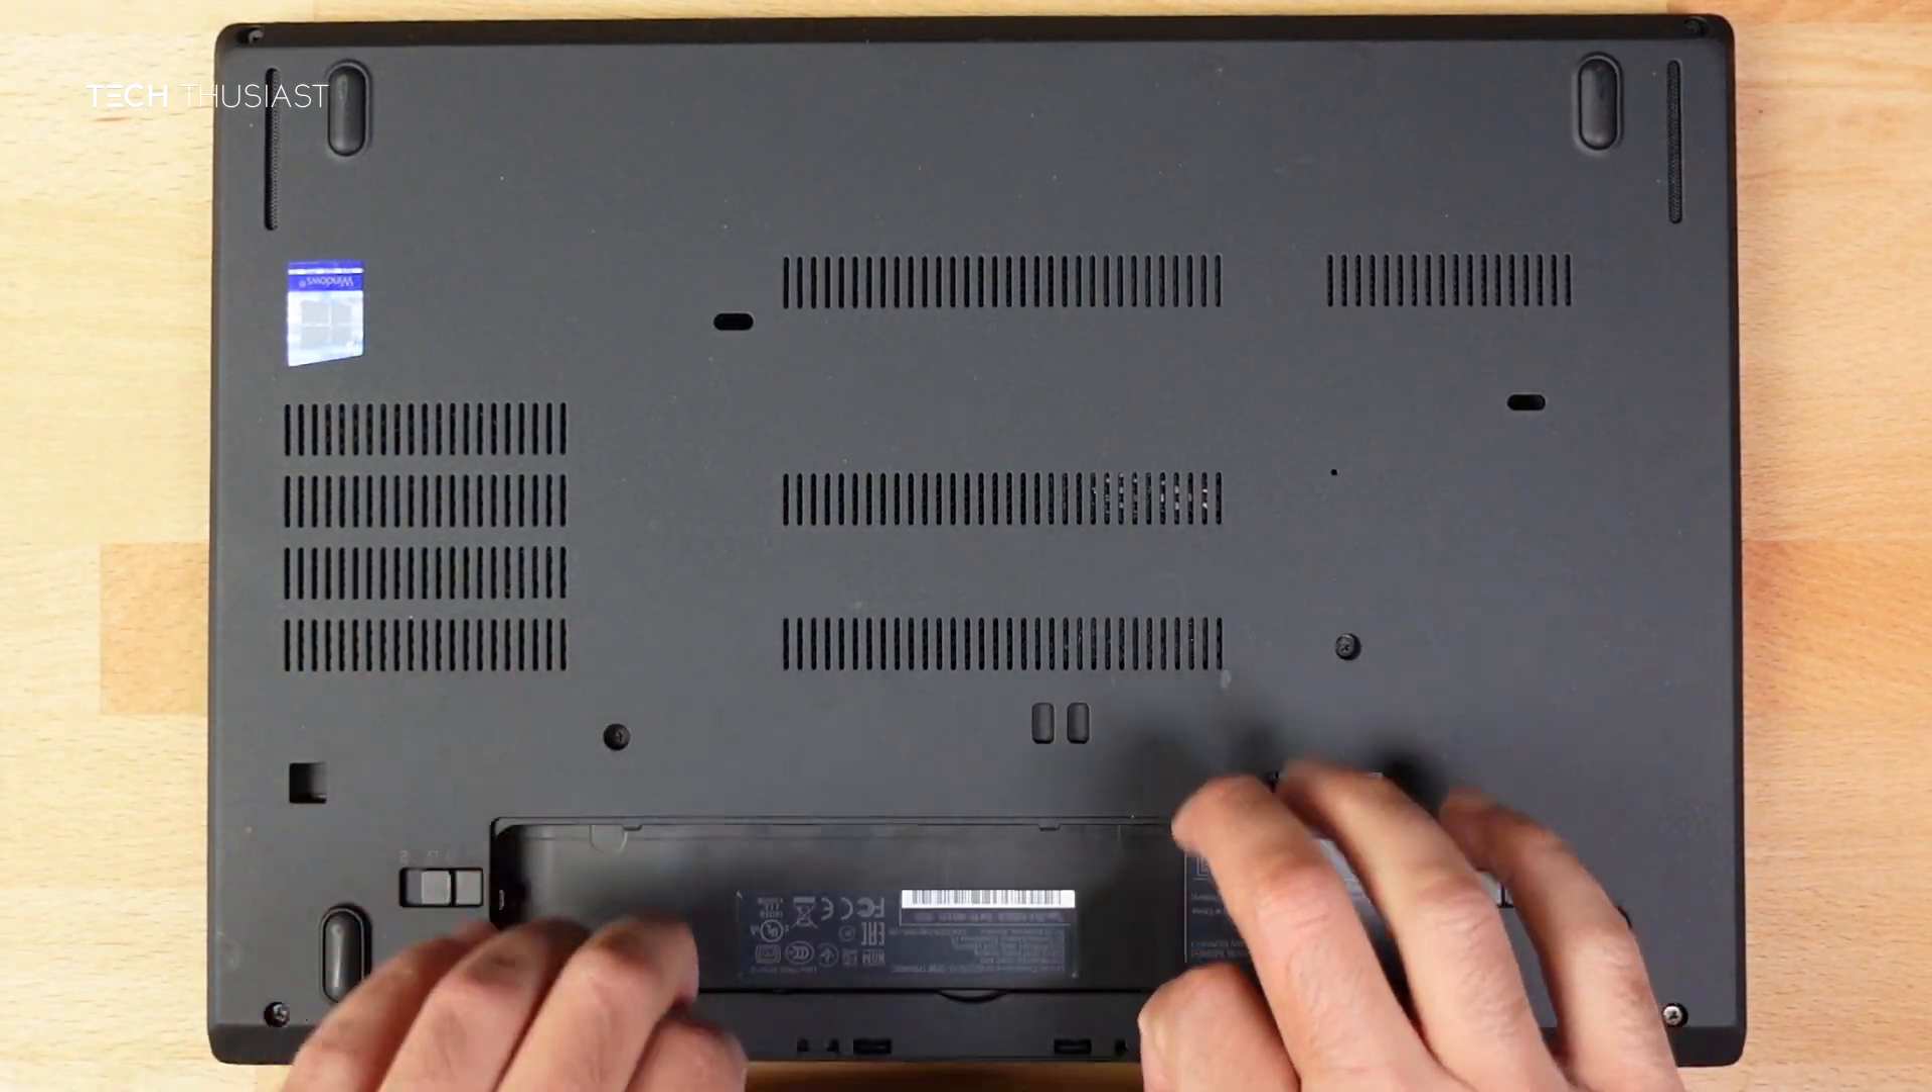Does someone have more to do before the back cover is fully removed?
Yes.